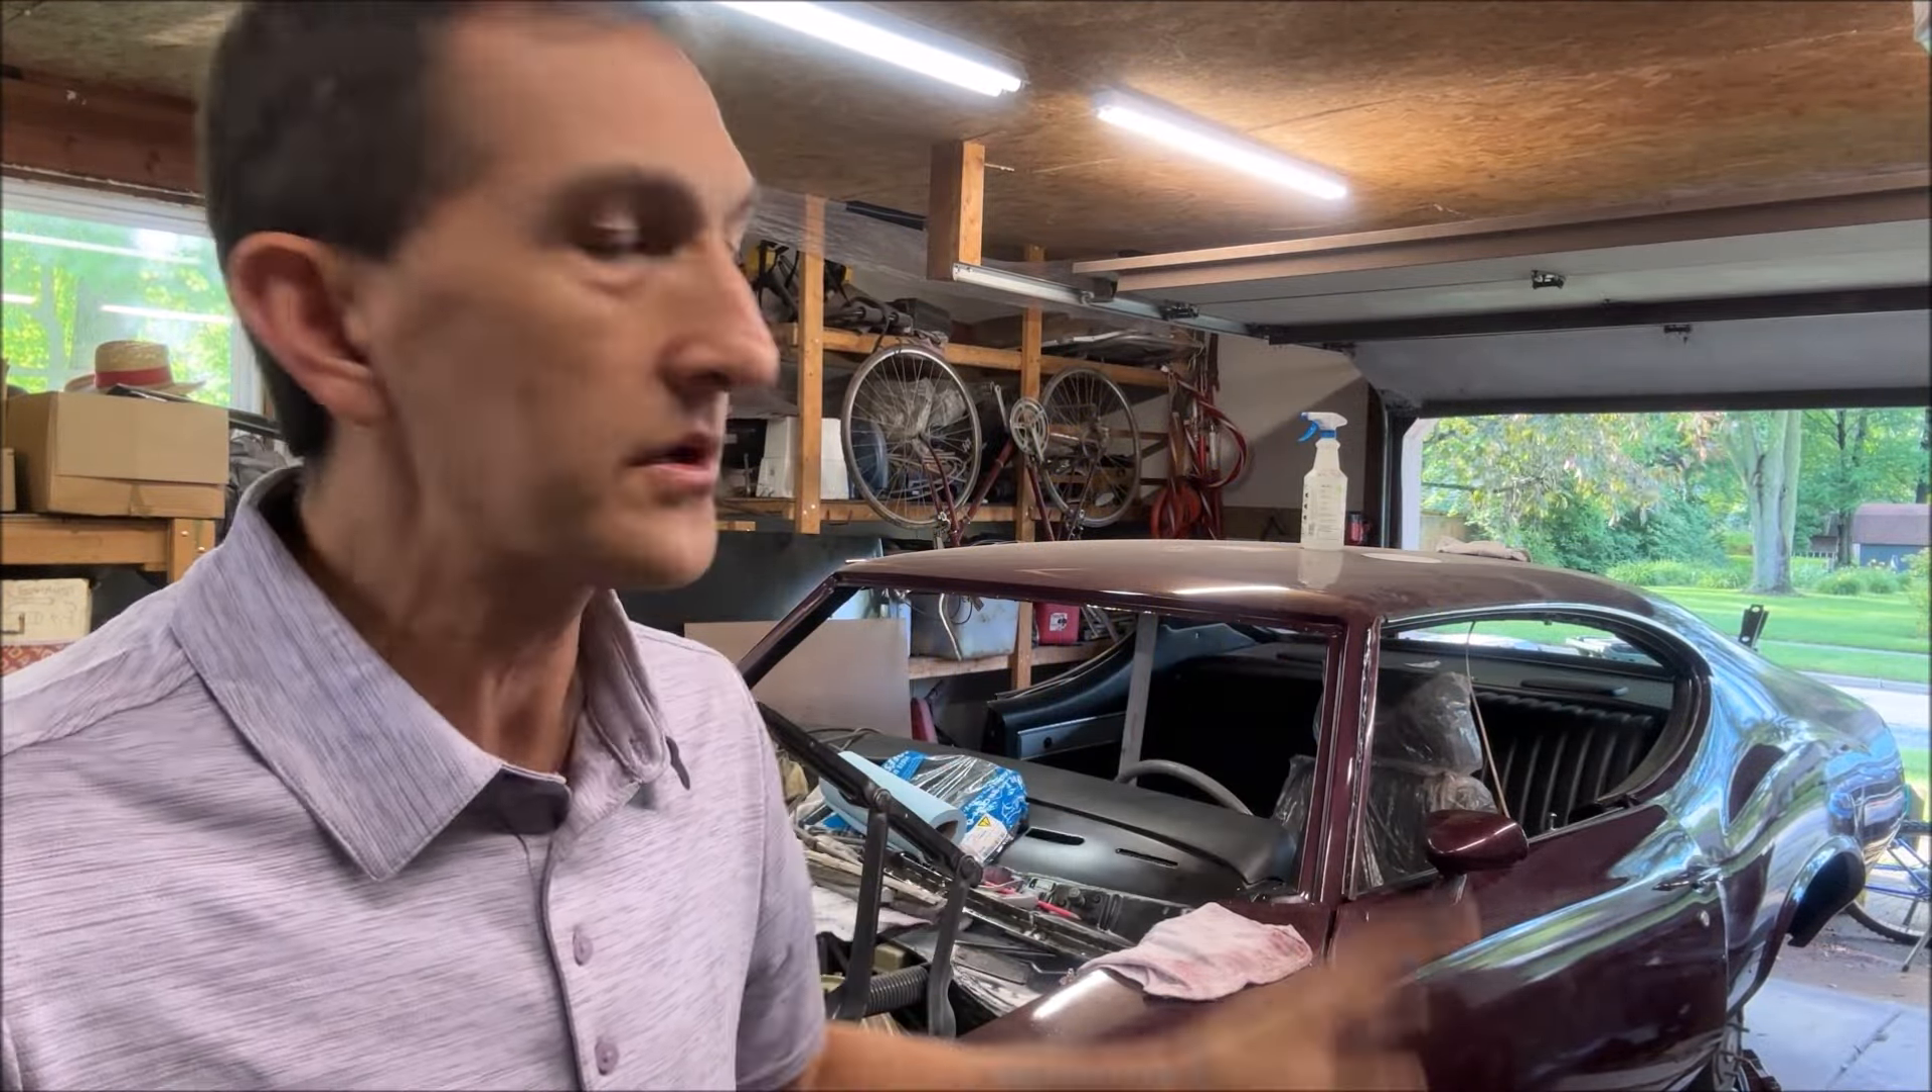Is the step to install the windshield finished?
No.